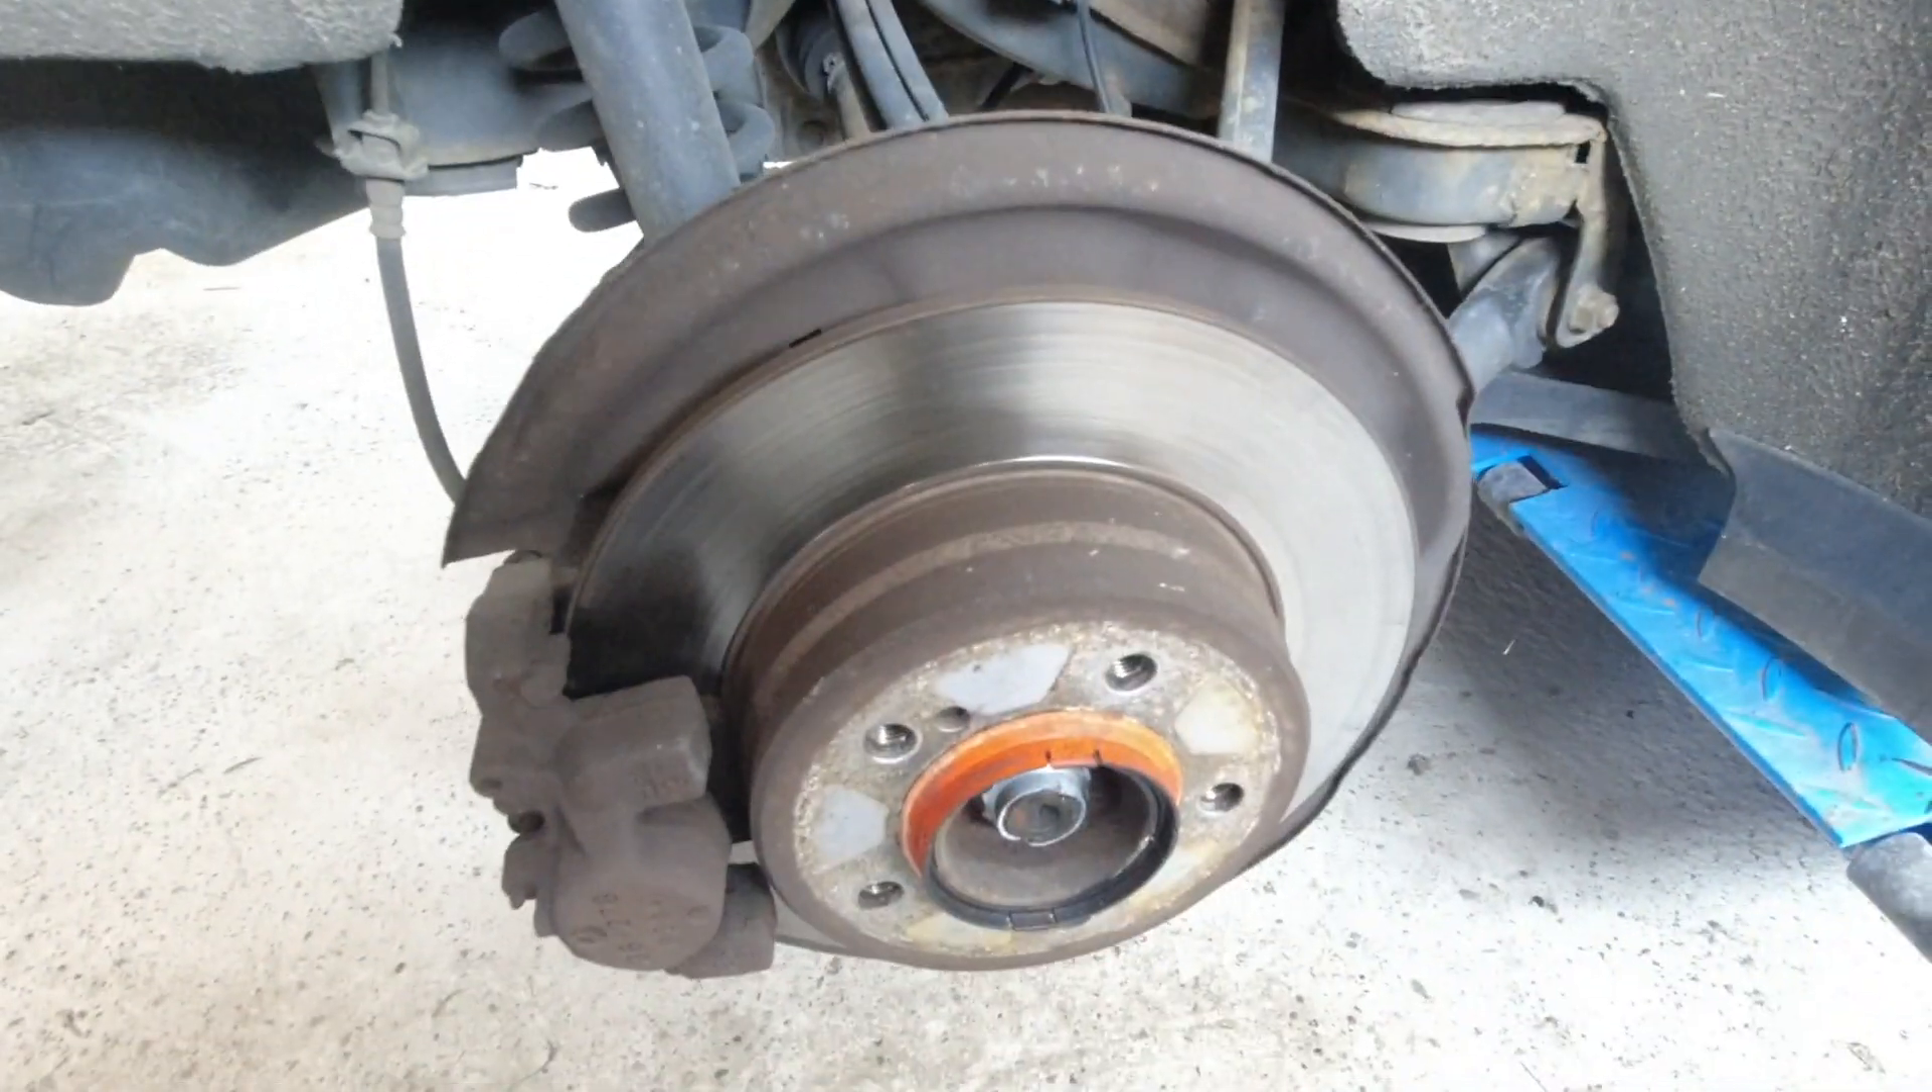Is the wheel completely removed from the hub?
Yes.